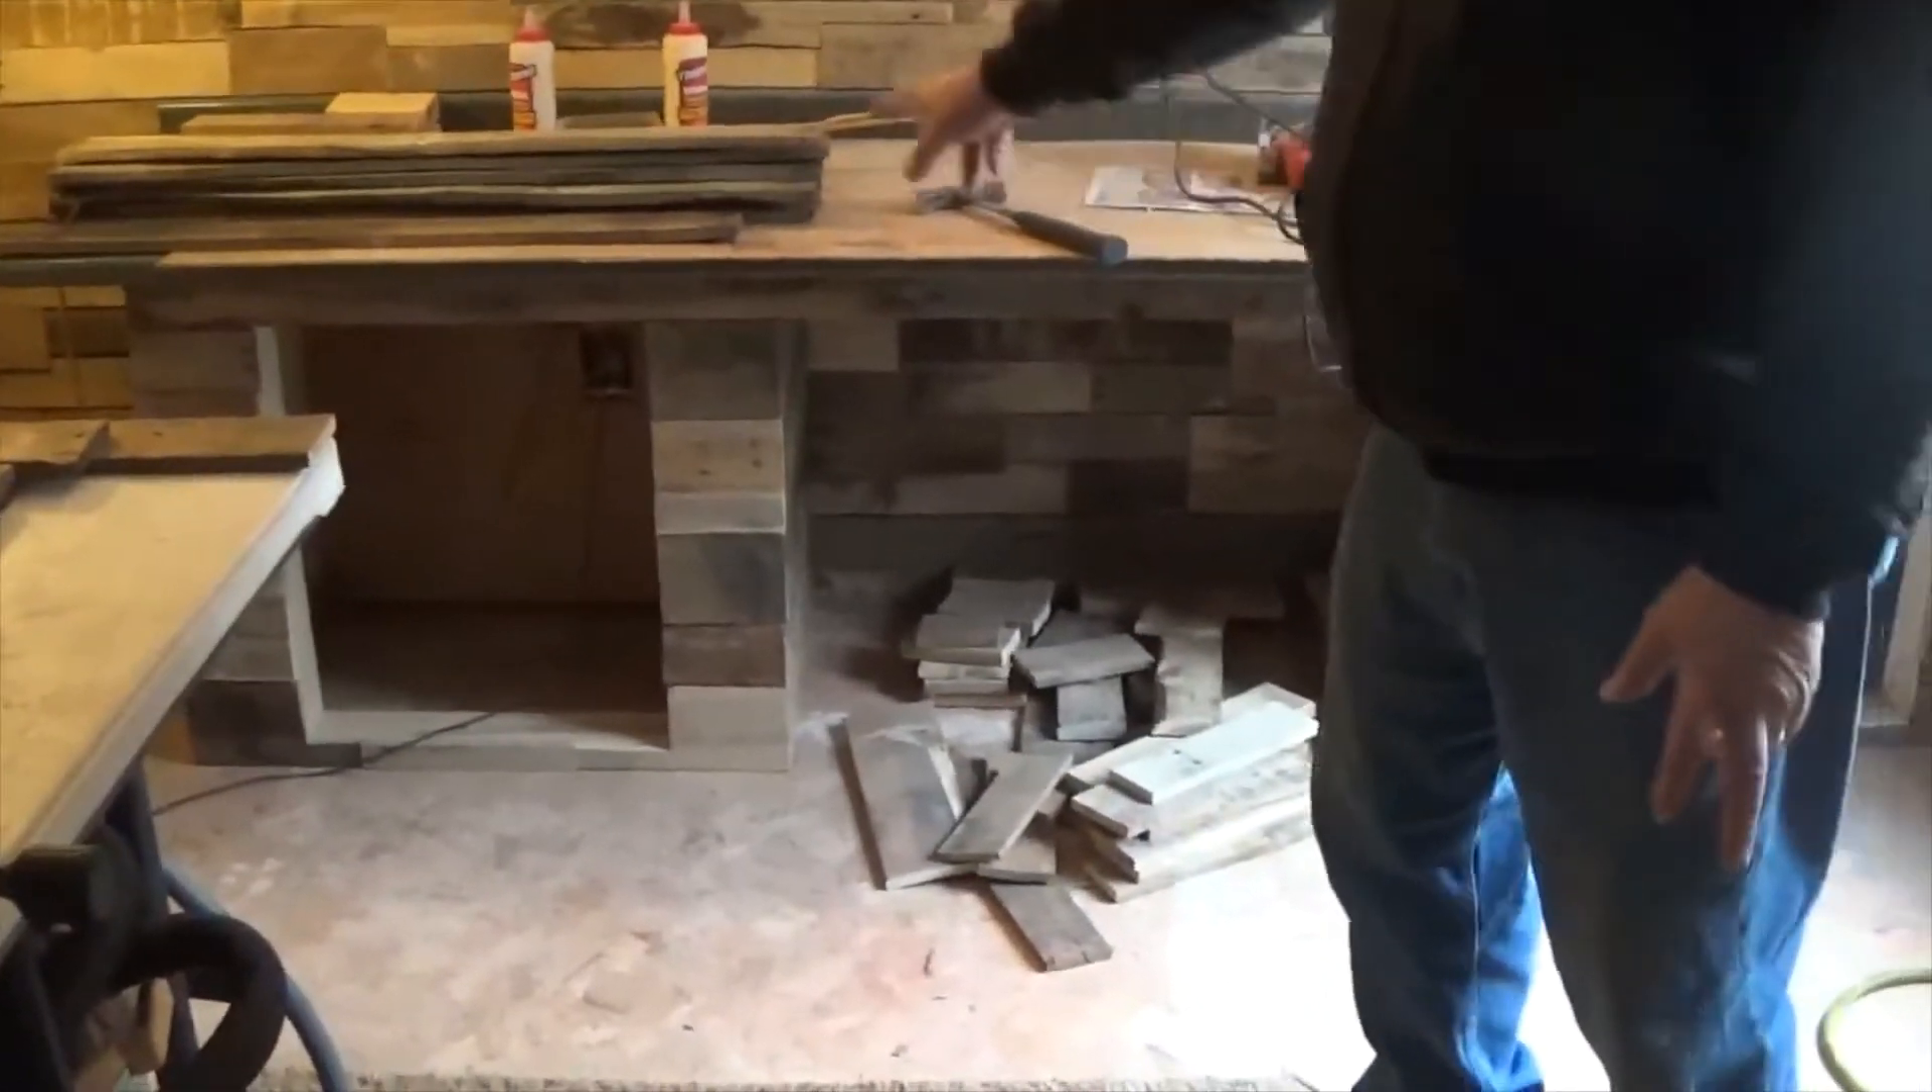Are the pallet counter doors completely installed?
No.